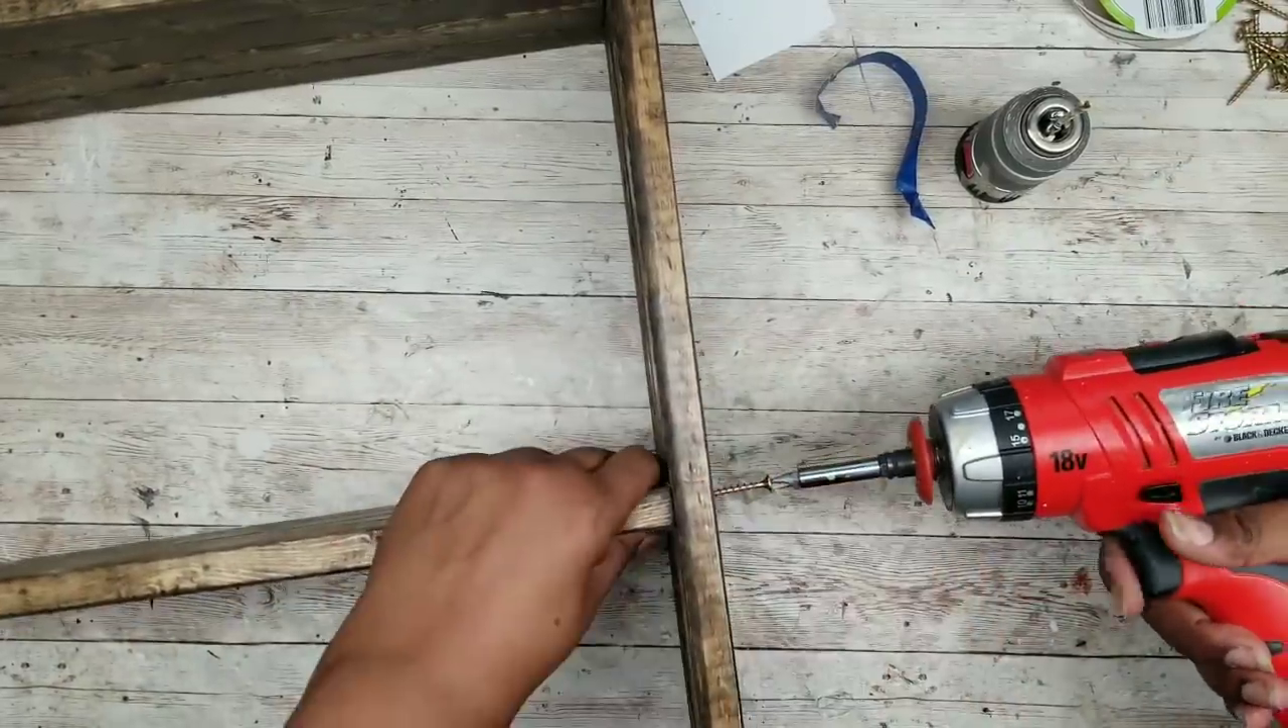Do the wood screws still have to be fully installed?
Yes.